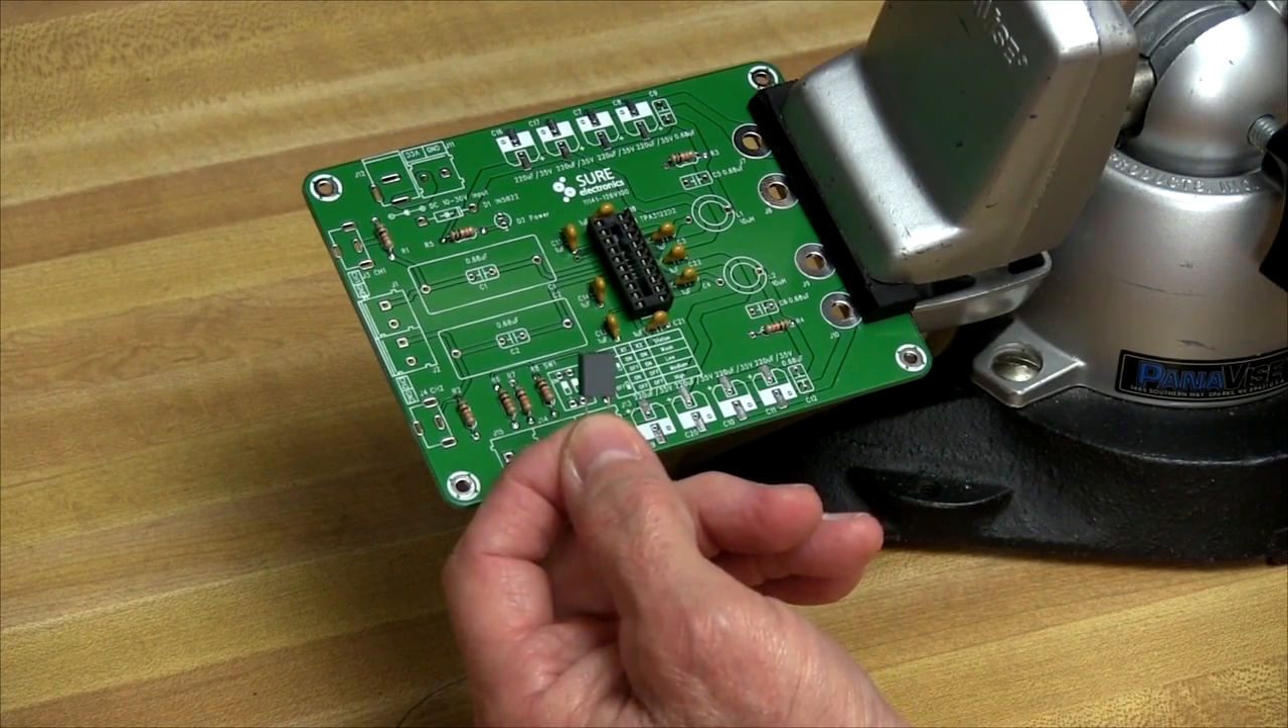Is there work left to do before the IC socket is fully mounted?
No.